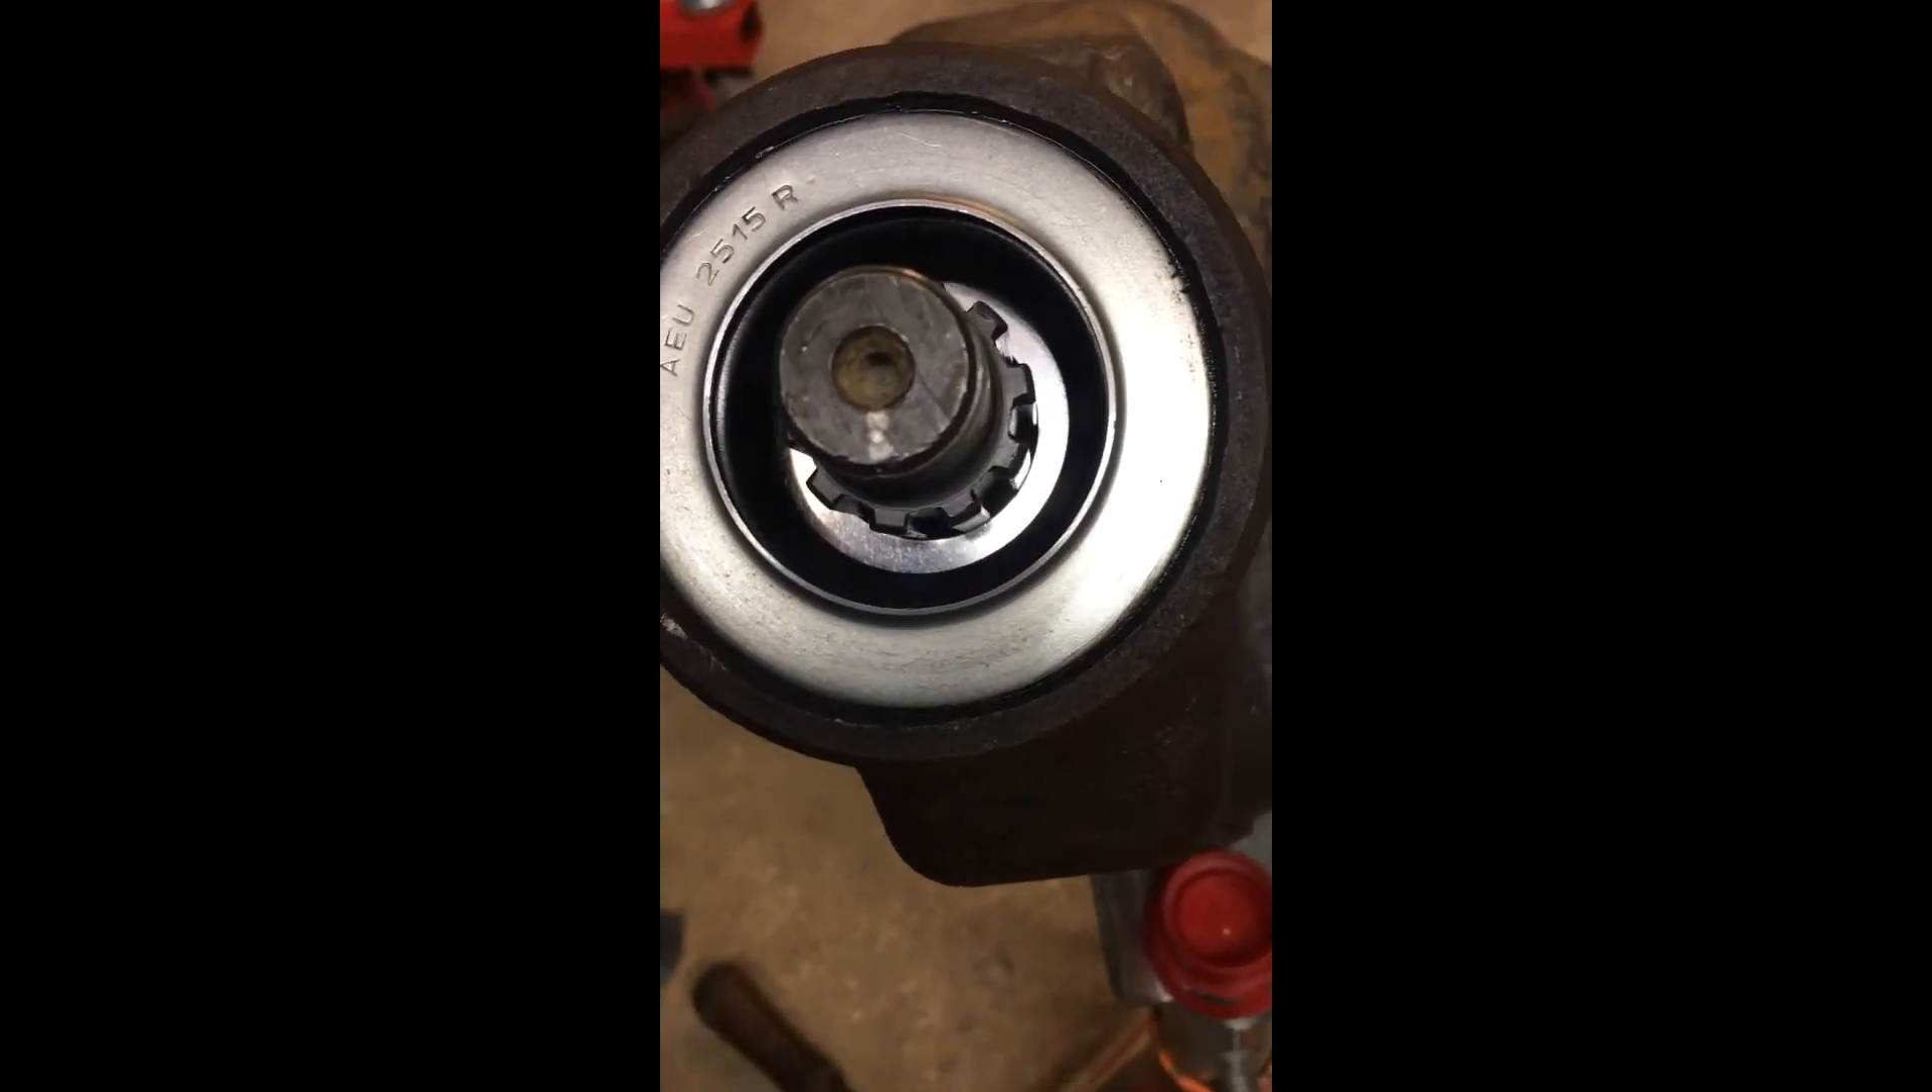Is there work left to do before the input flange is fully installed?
Yes.